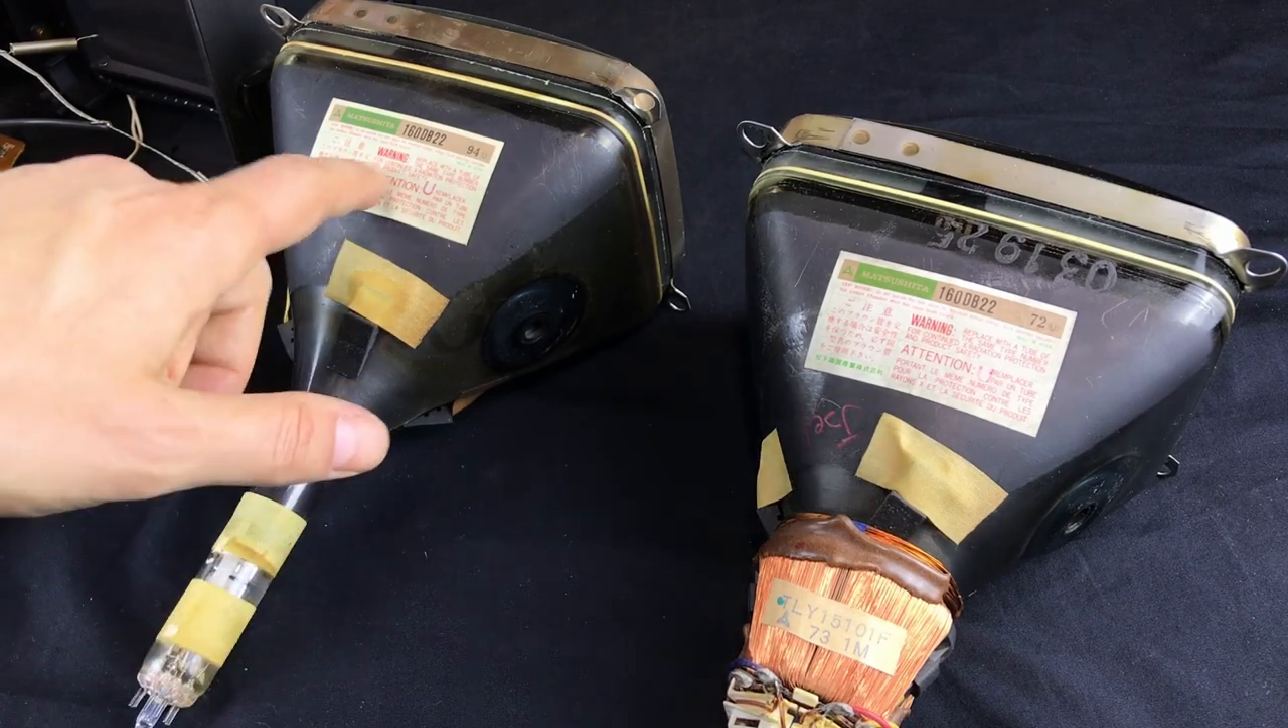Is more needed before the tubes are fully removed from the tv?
No.